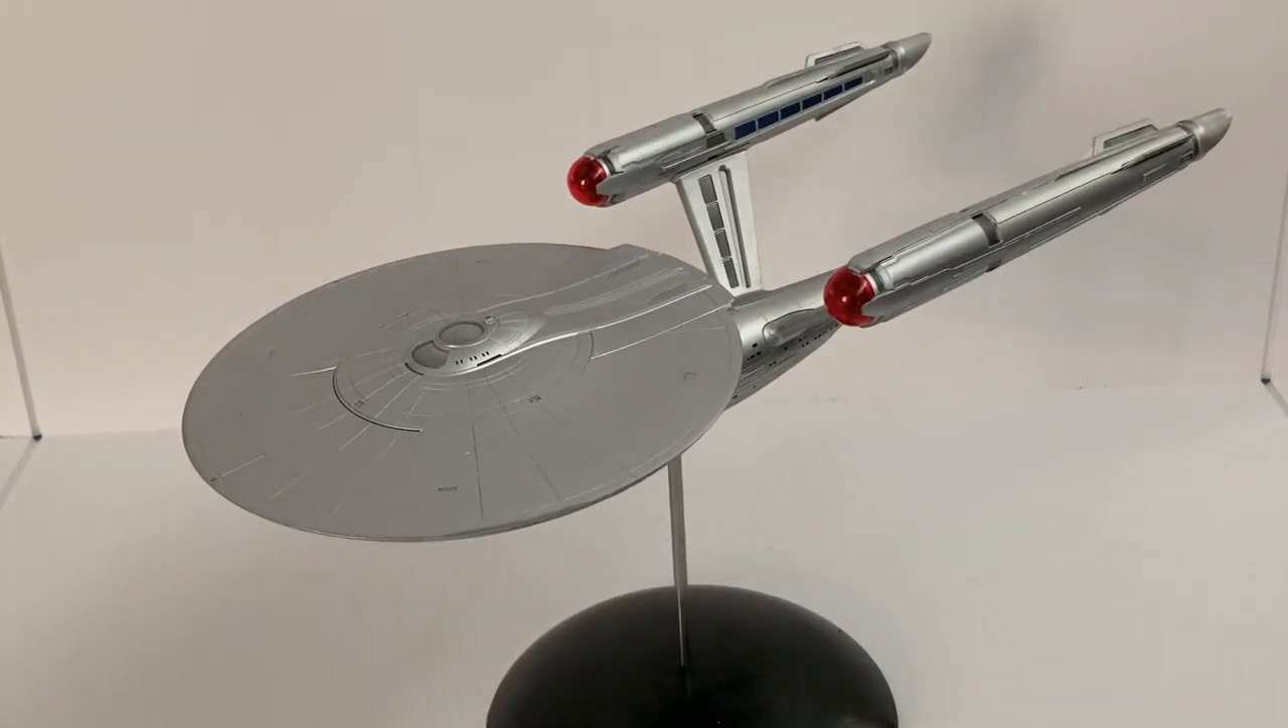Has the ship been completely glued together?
Yes.